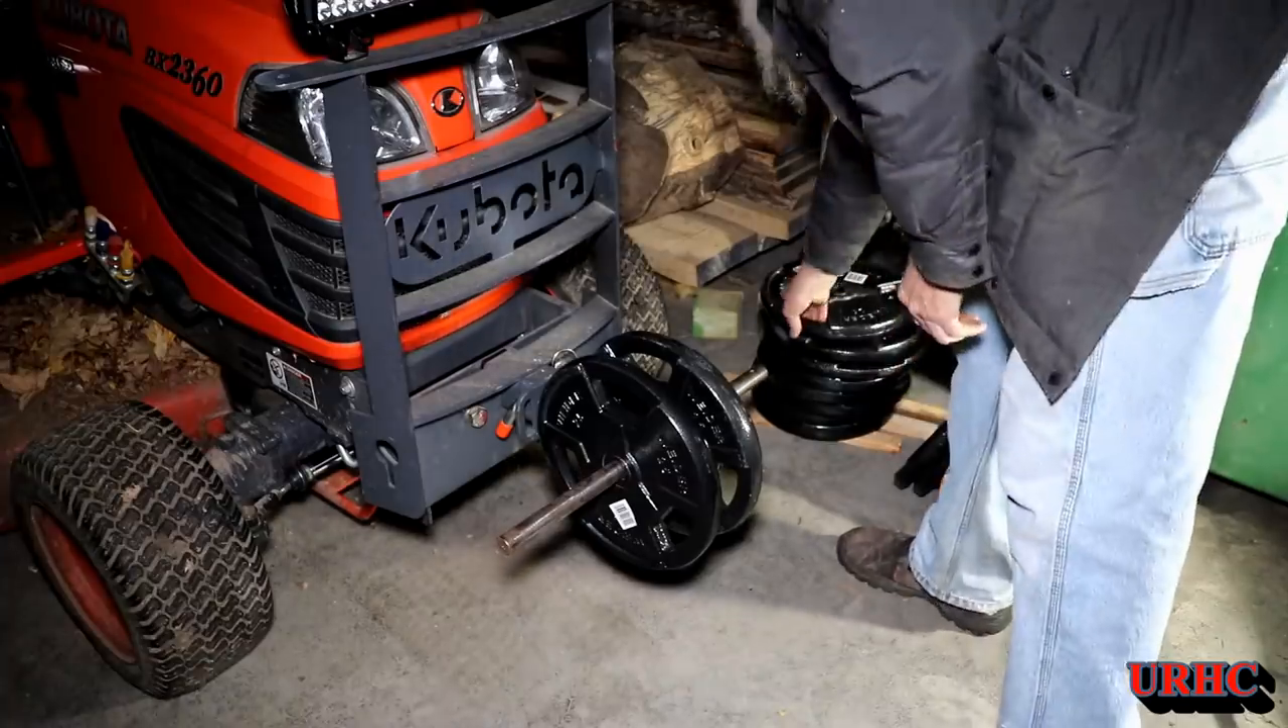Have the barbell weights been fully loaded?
No.